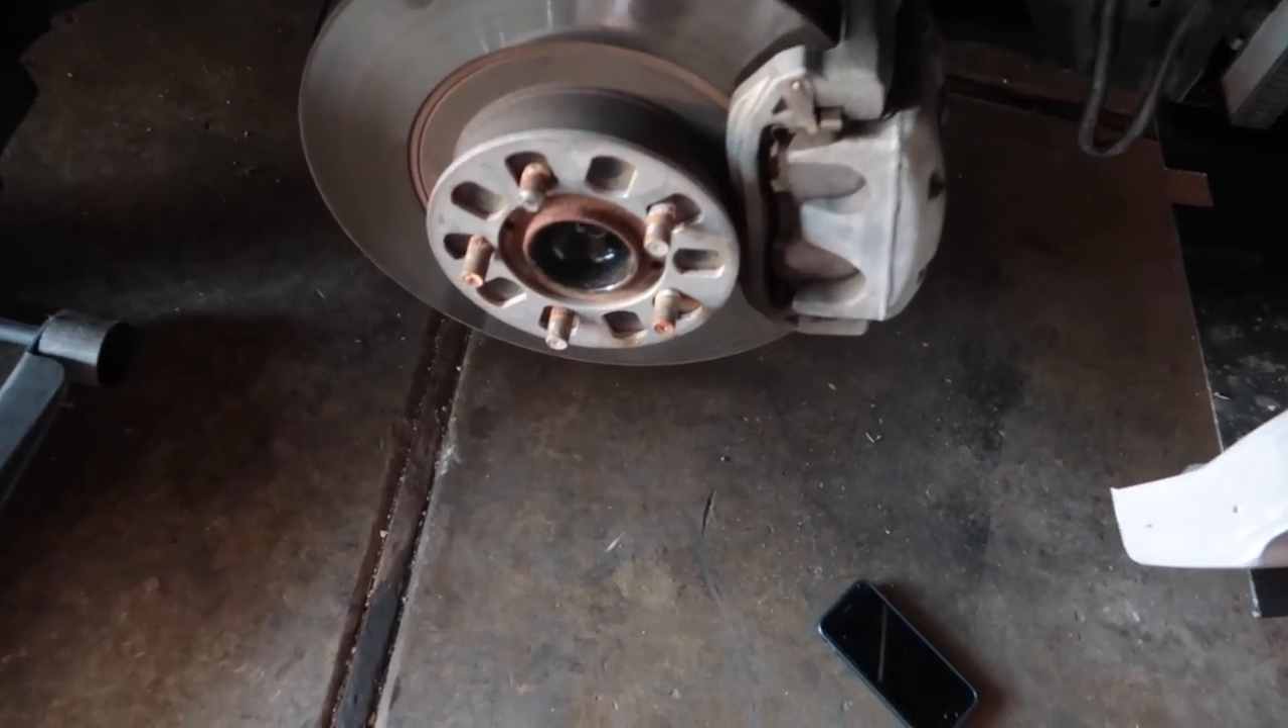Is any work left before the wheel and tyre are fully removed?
No.